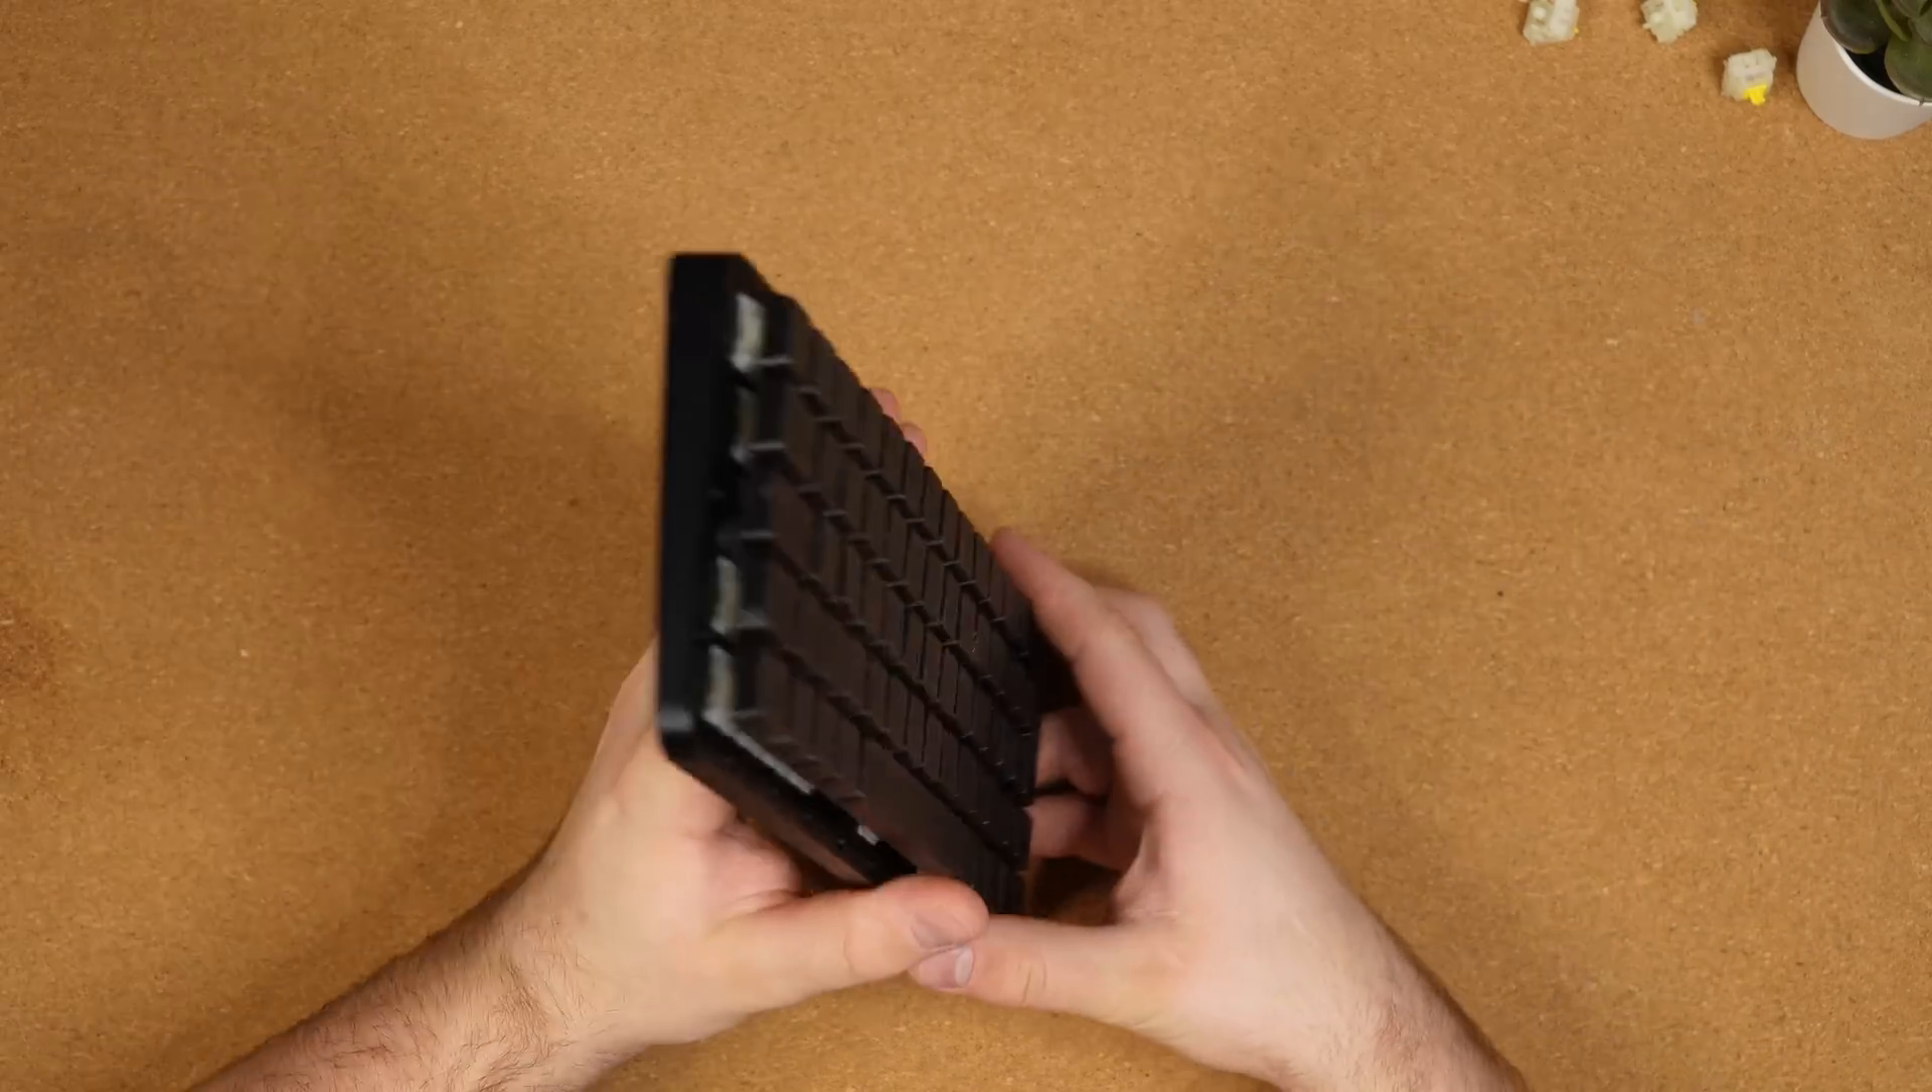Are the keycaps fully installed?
Yes.